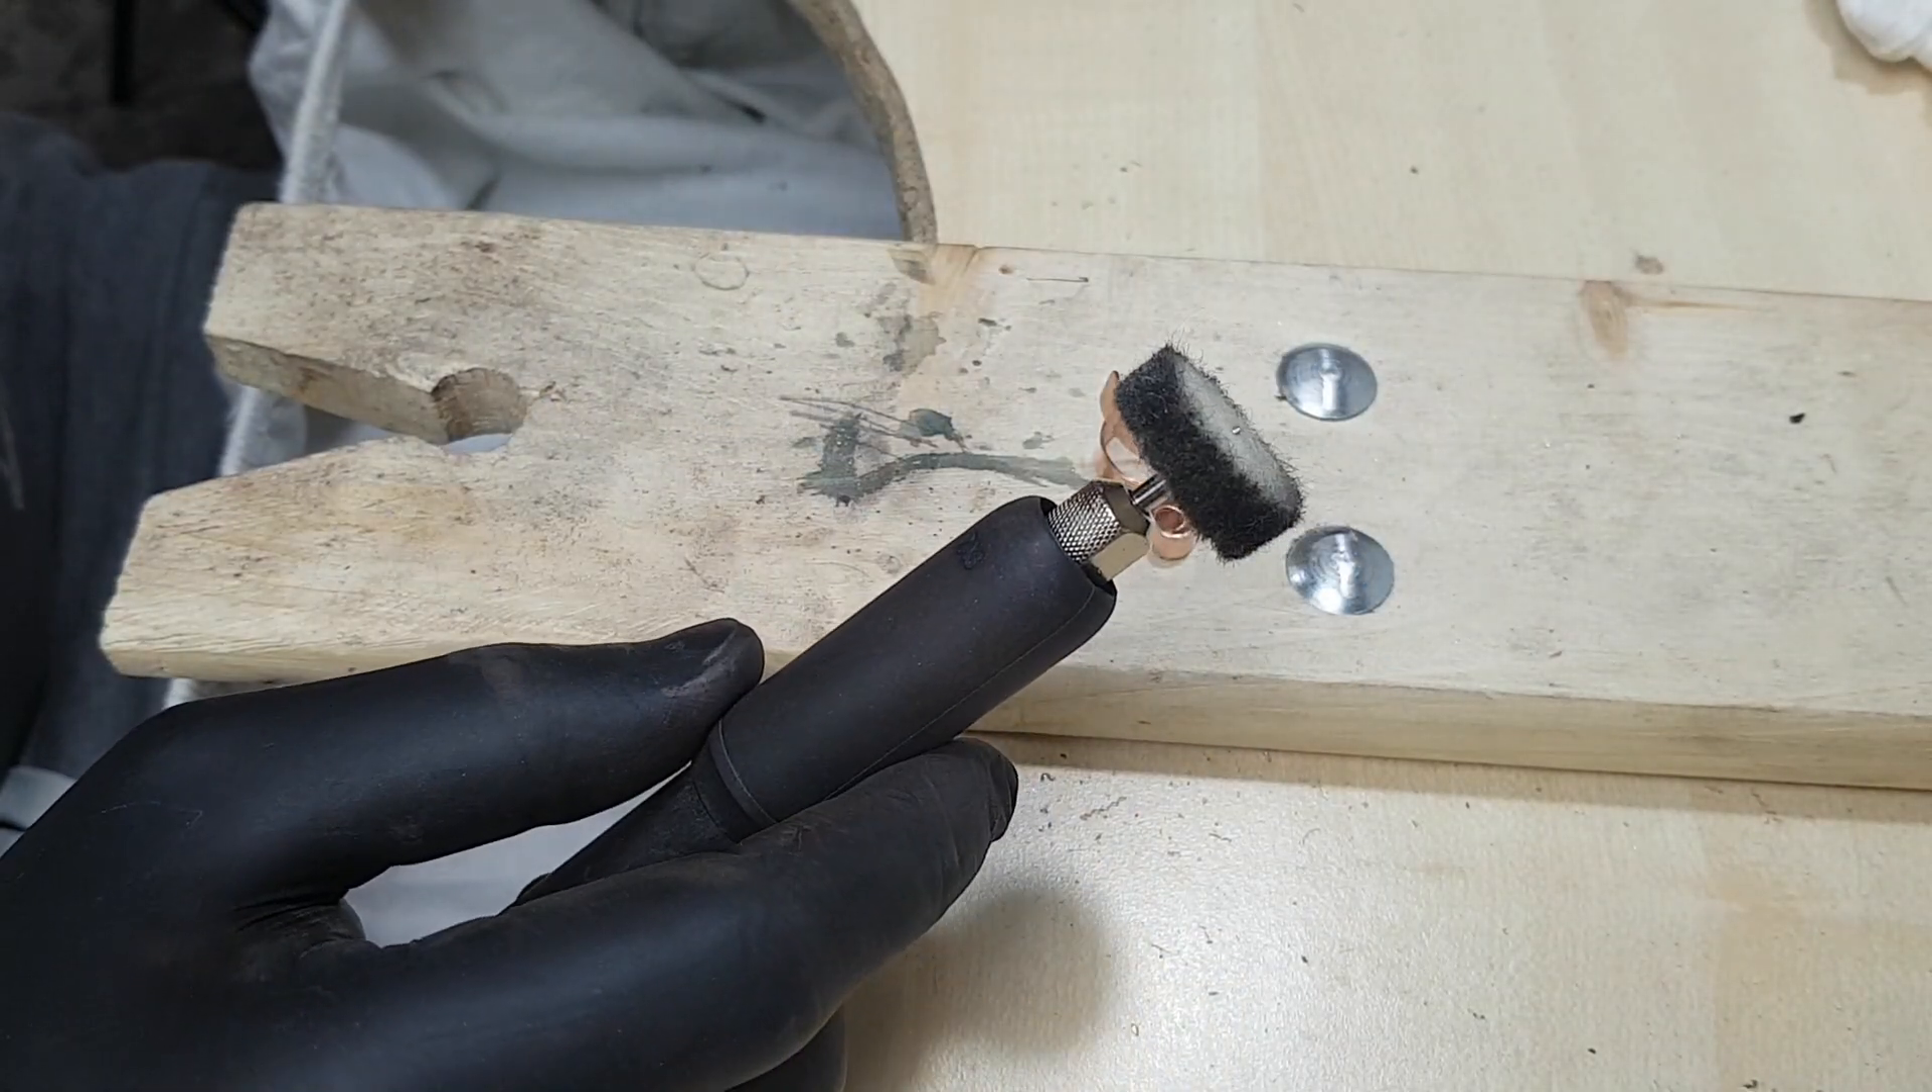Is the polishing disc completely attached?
Yes.